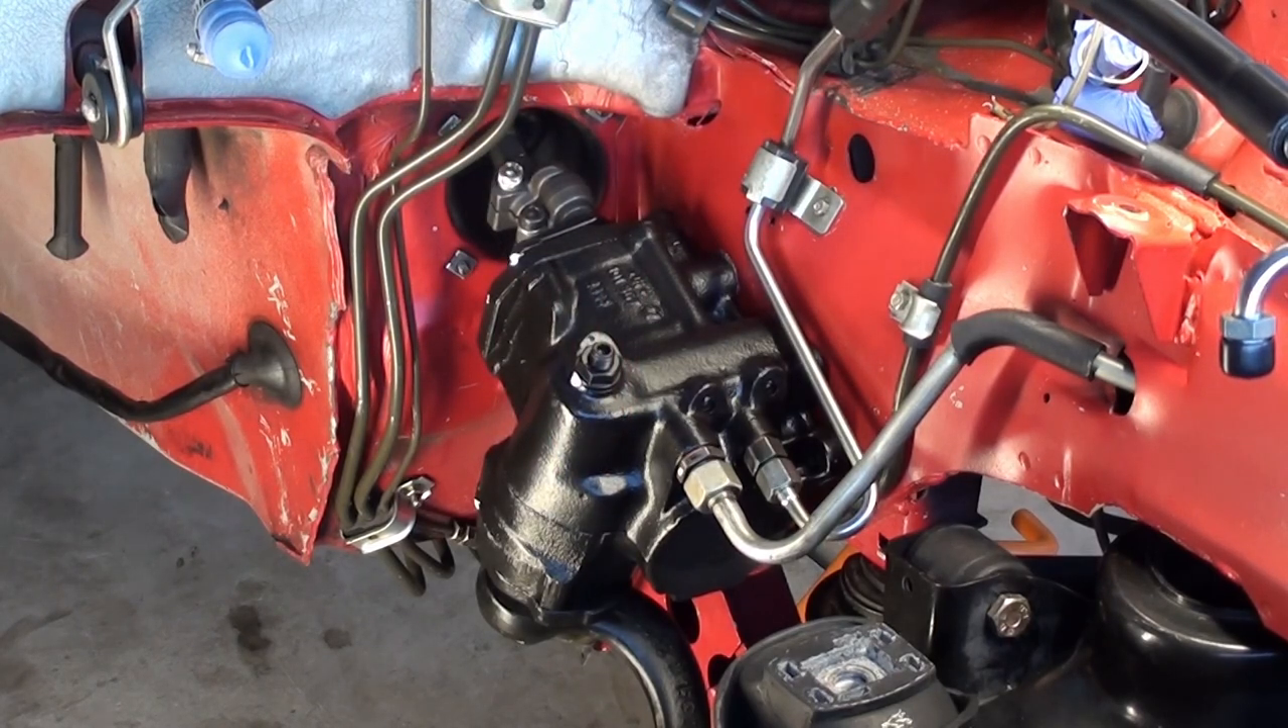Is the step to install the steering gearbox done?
Yes.